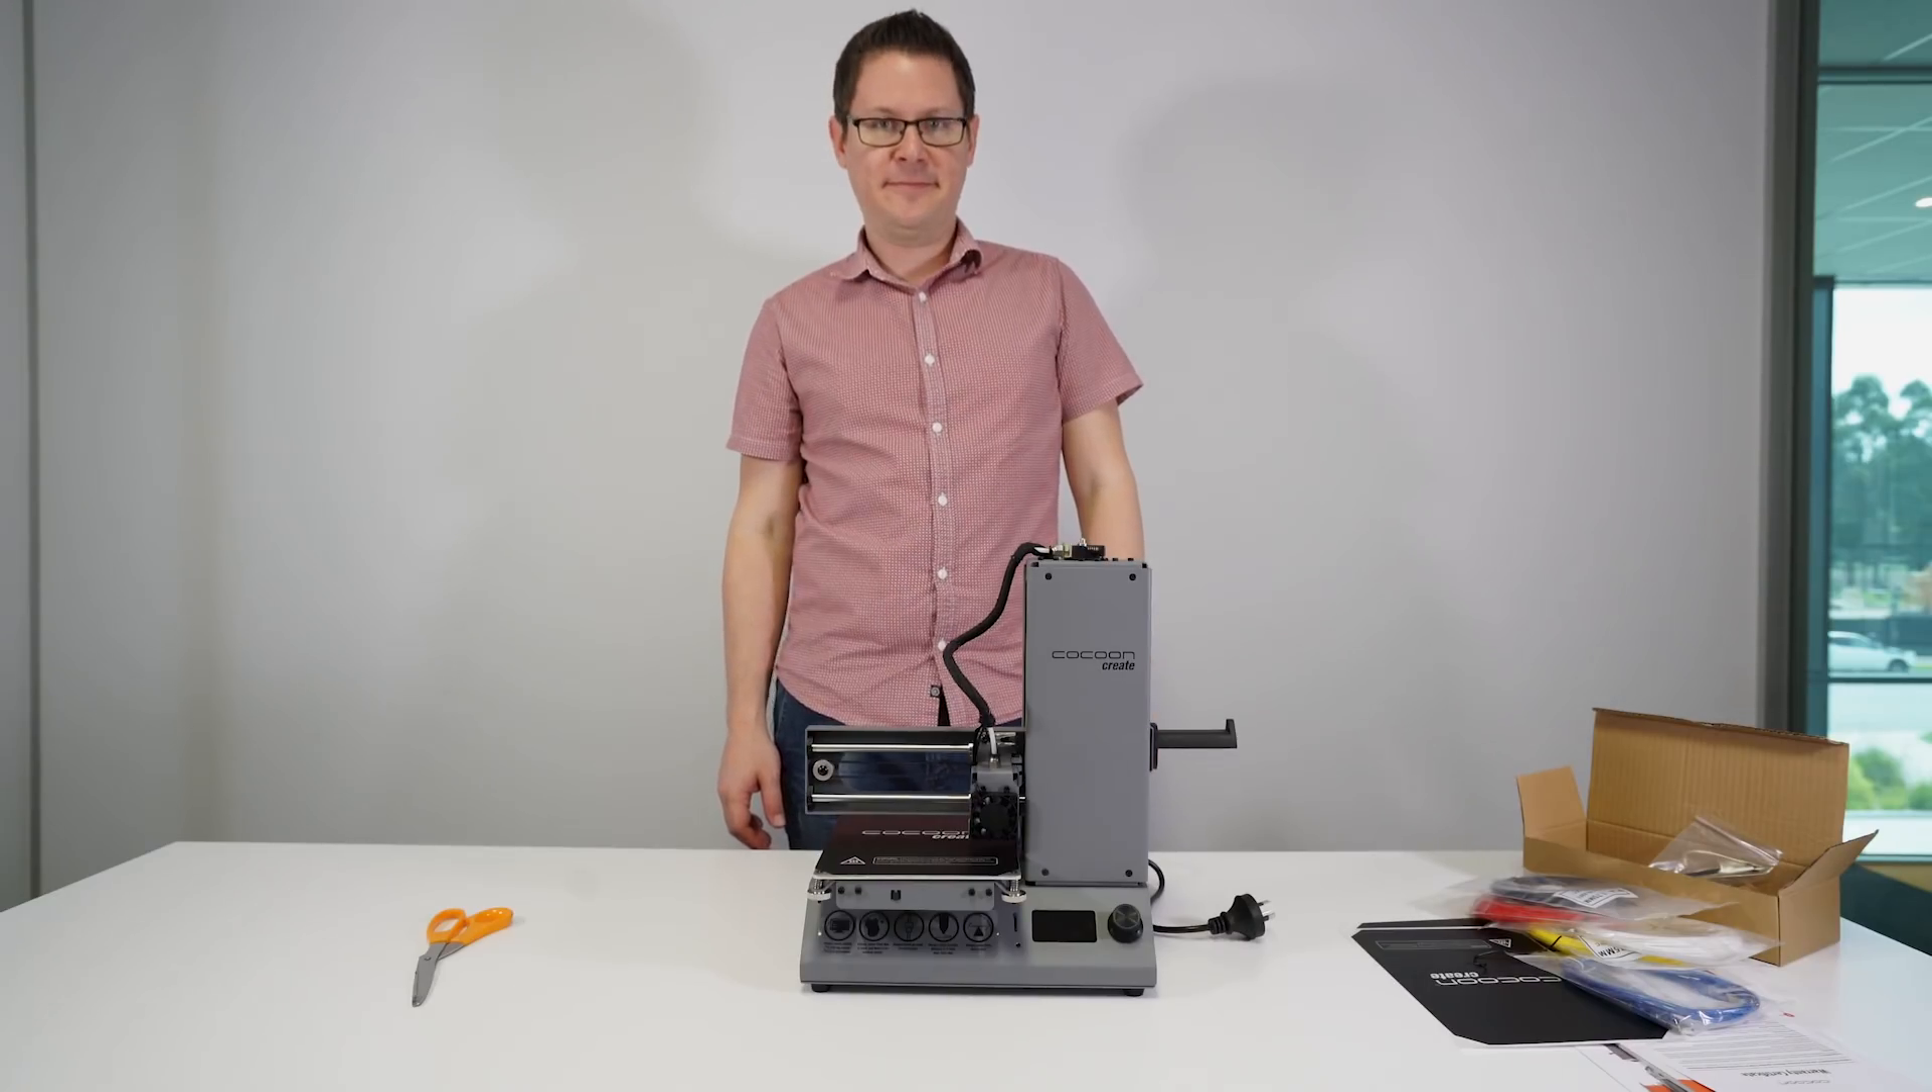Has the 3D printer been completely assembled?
Yes.